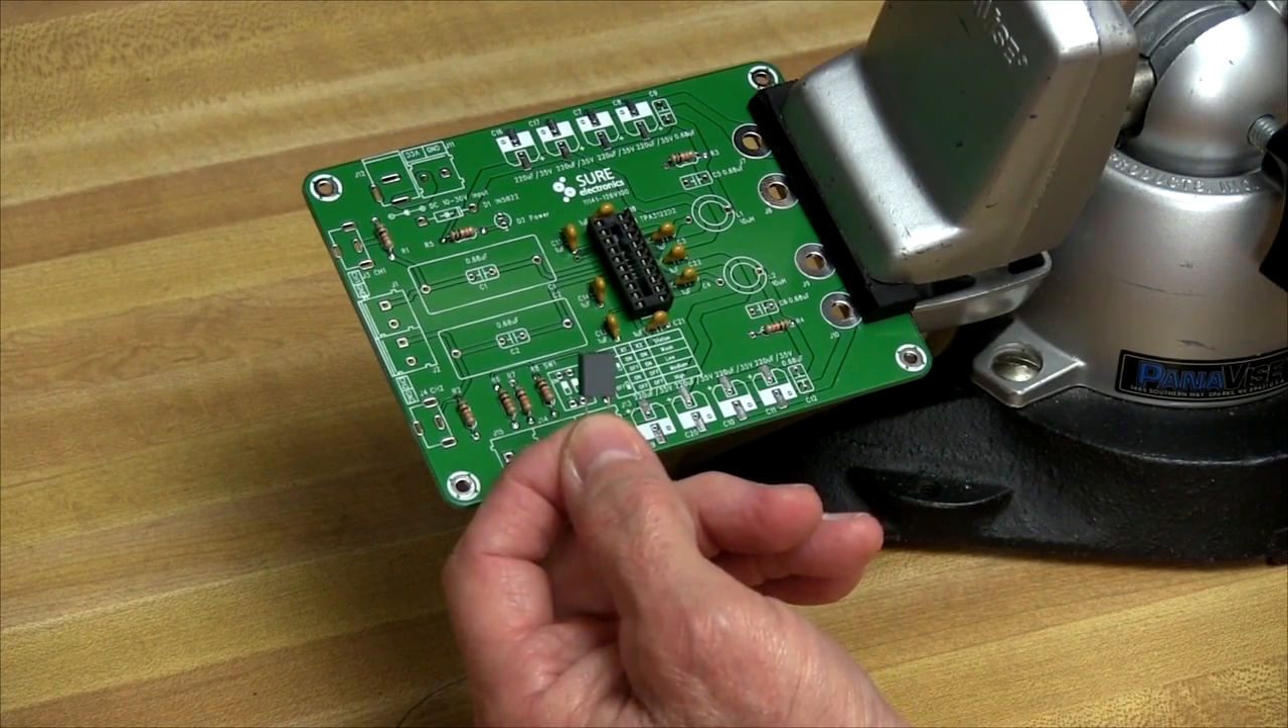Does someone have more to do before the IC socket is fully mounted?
No.